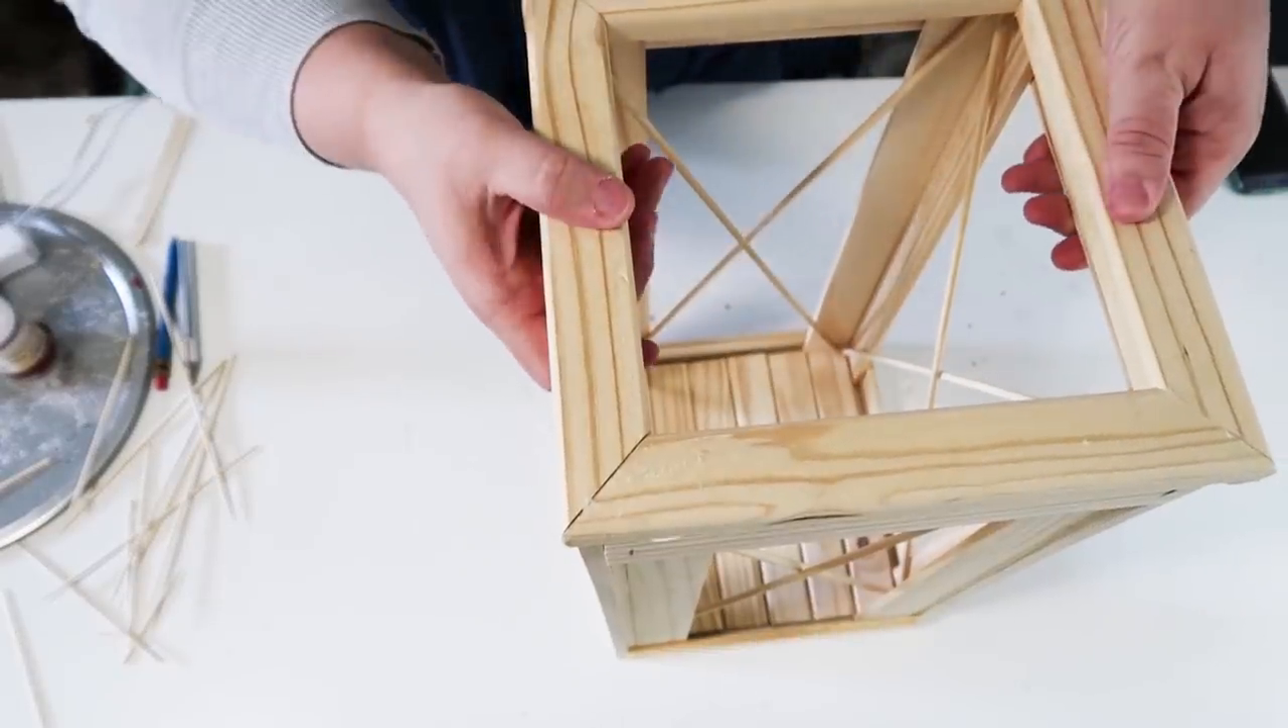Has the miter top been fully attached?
Yes.